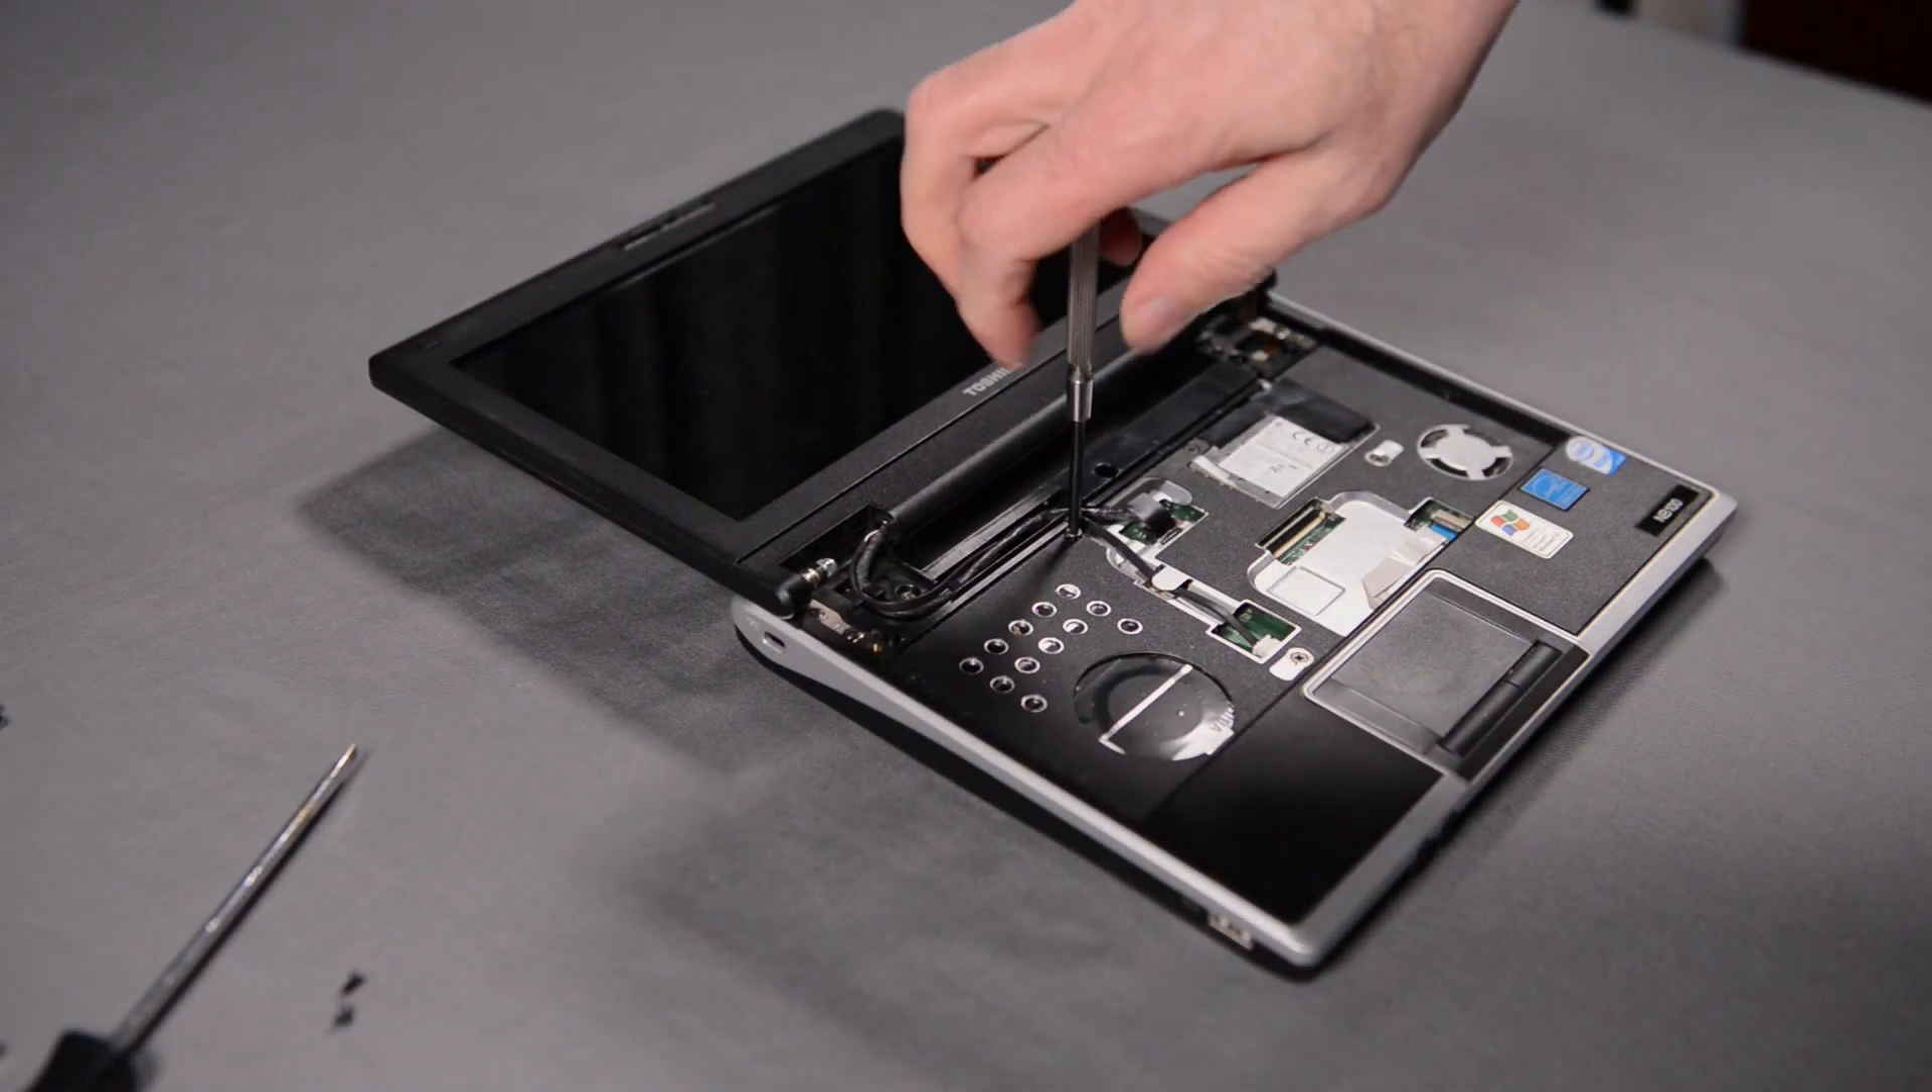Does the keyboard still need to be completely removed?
No.